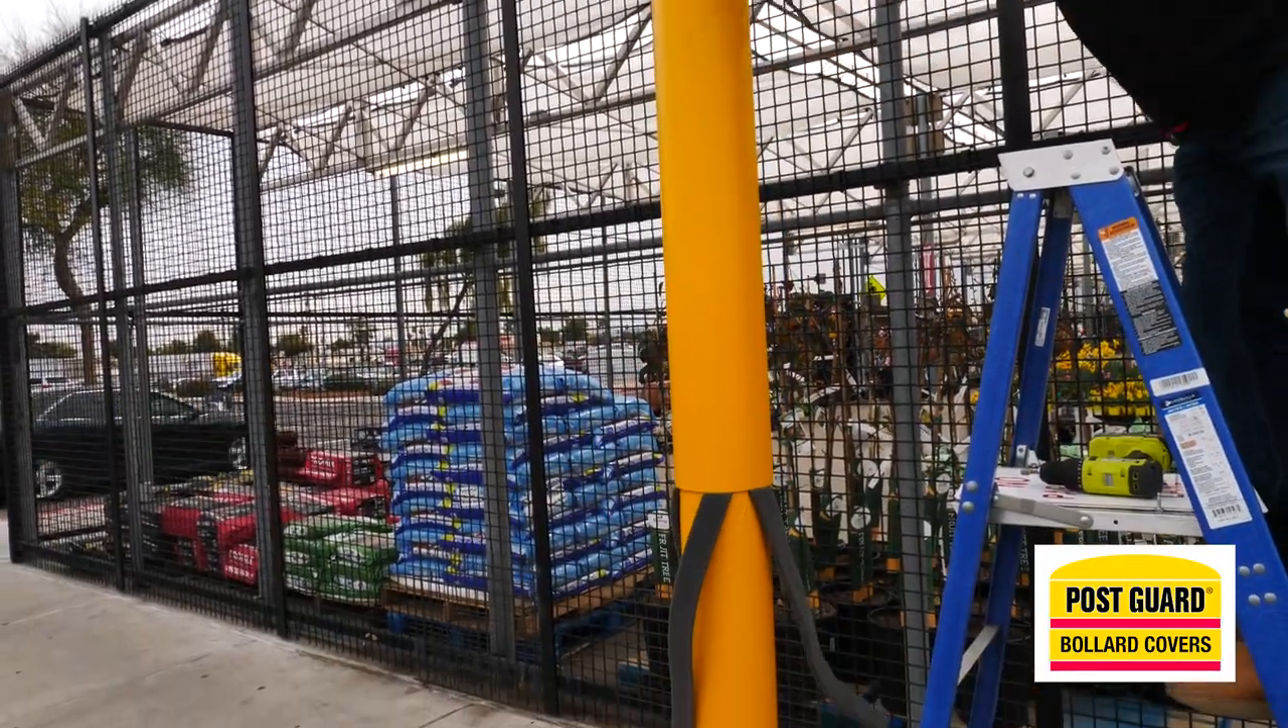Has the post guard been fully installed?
No.